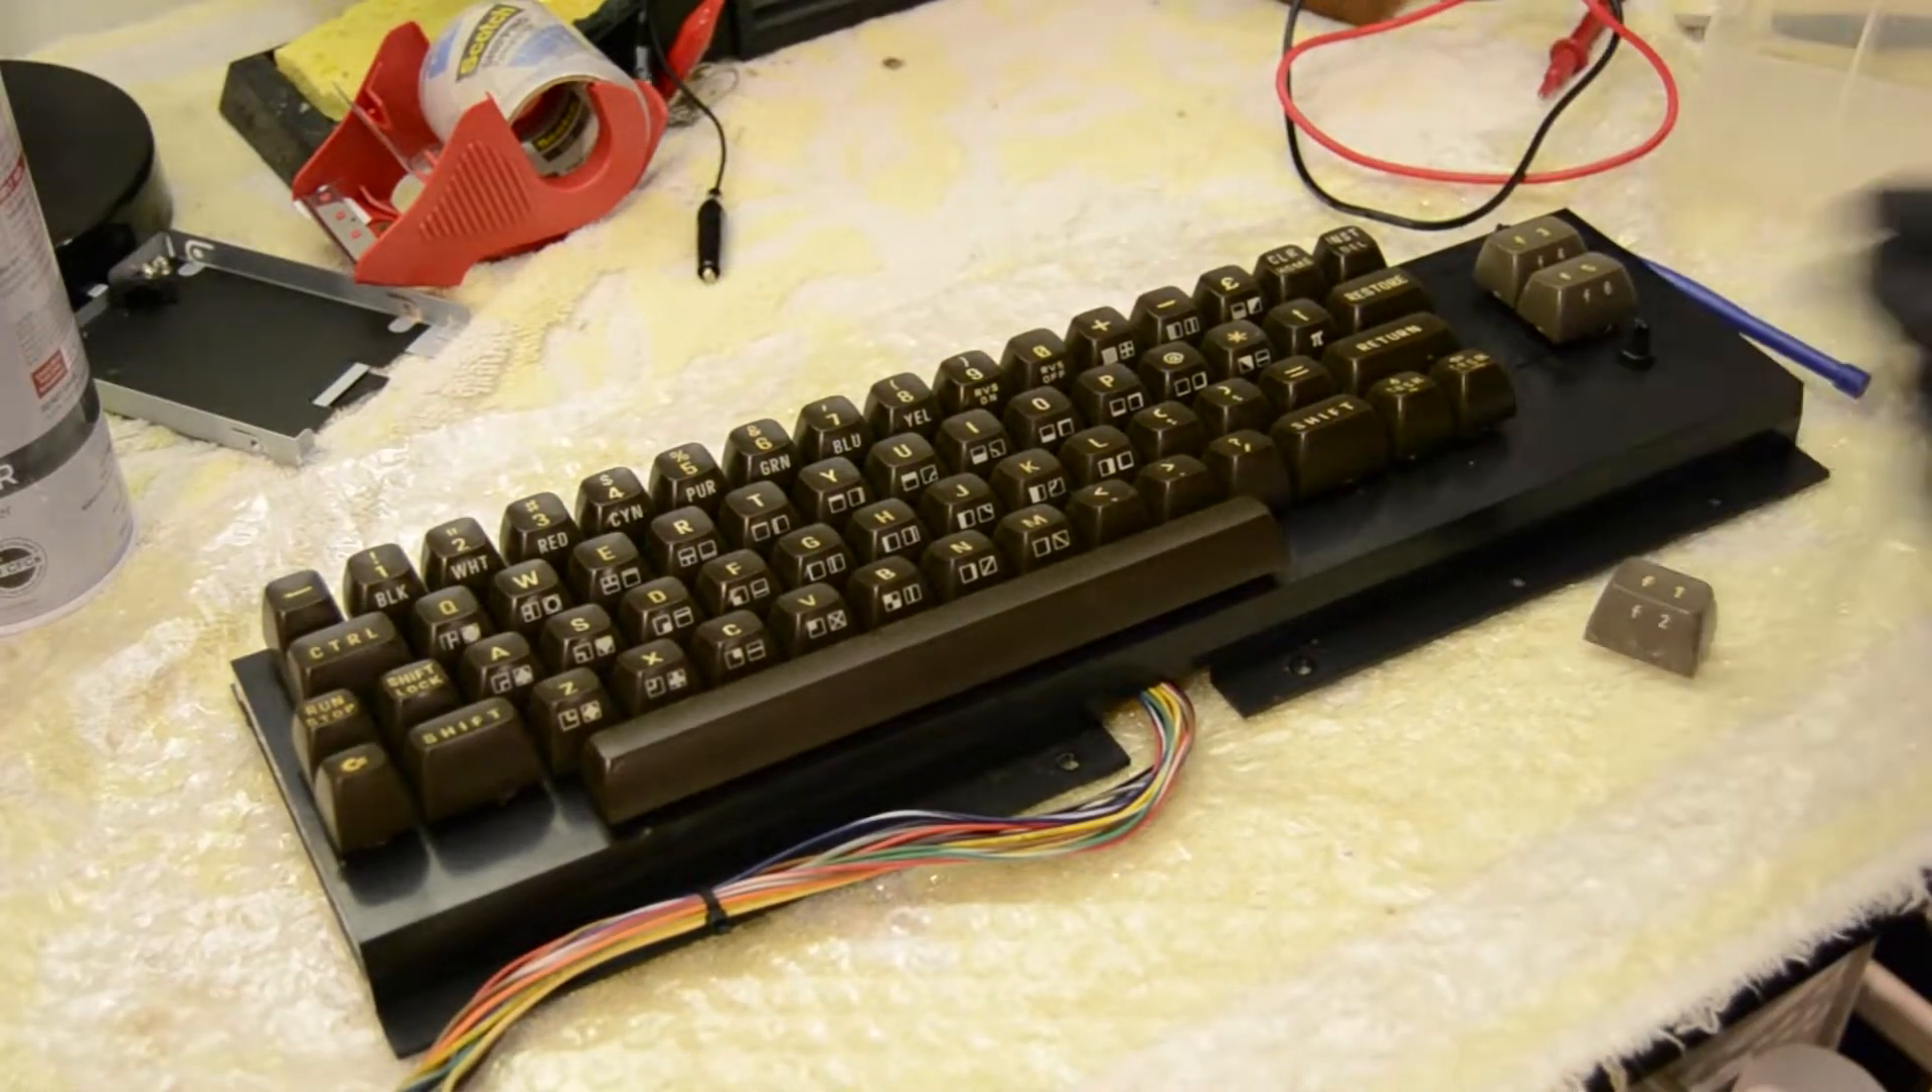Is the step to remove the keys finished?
No.